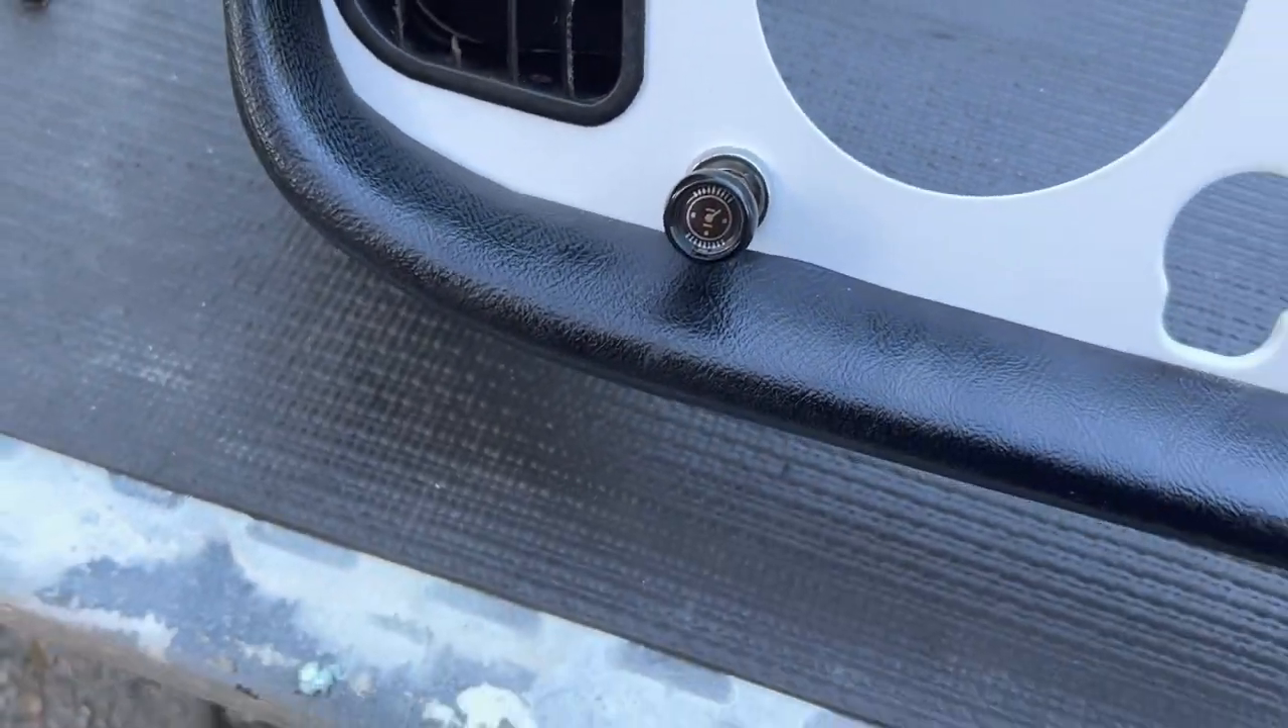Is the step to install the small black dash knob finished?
Yes.